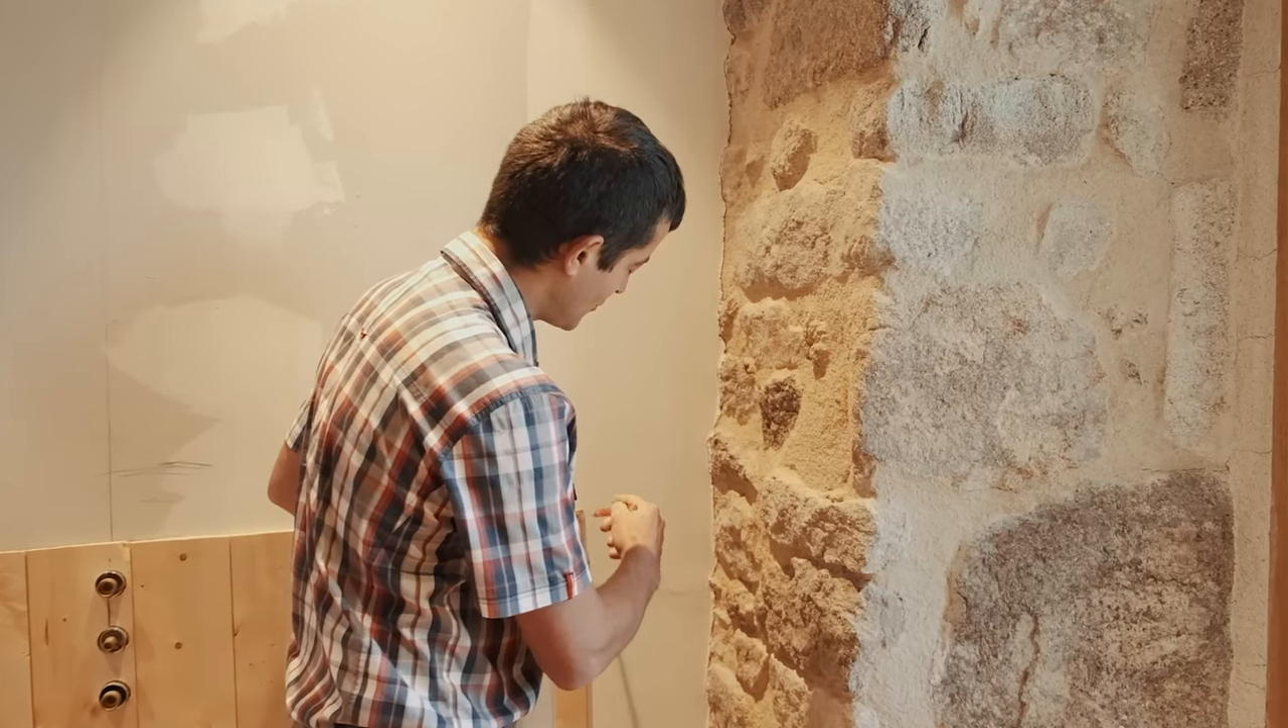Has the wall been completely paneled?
No.